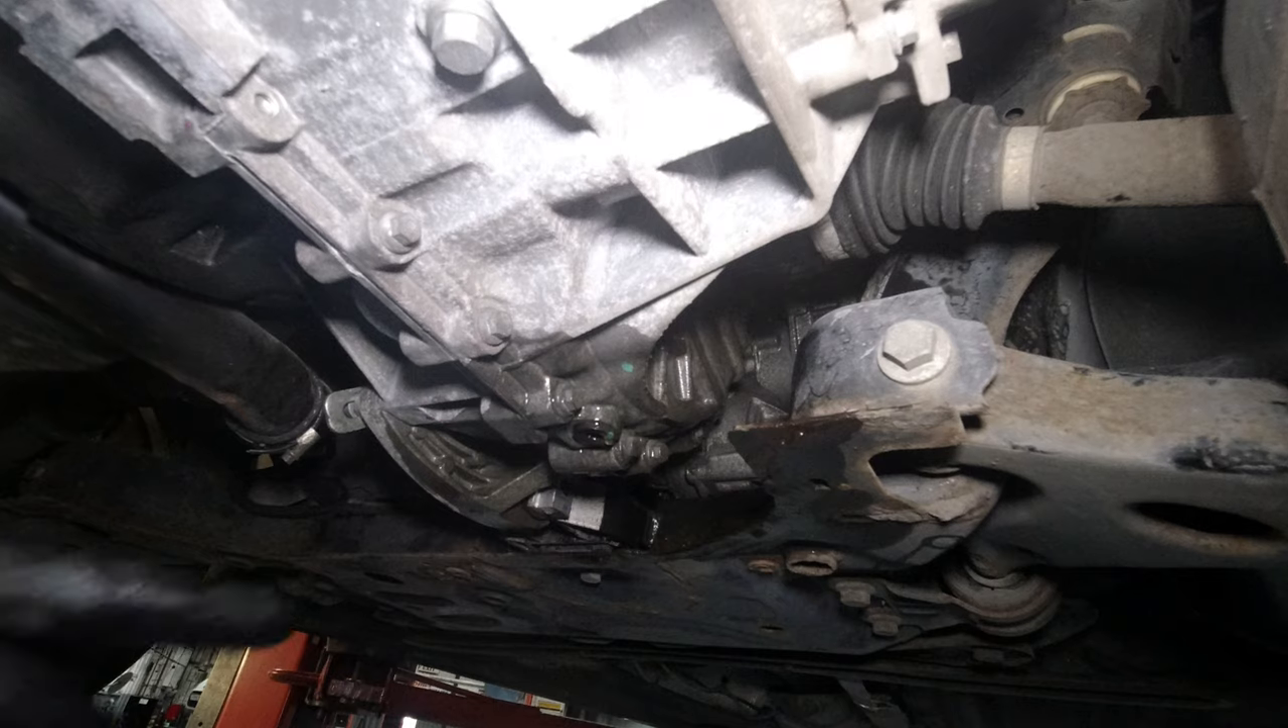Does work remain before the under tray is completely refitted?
Yes.